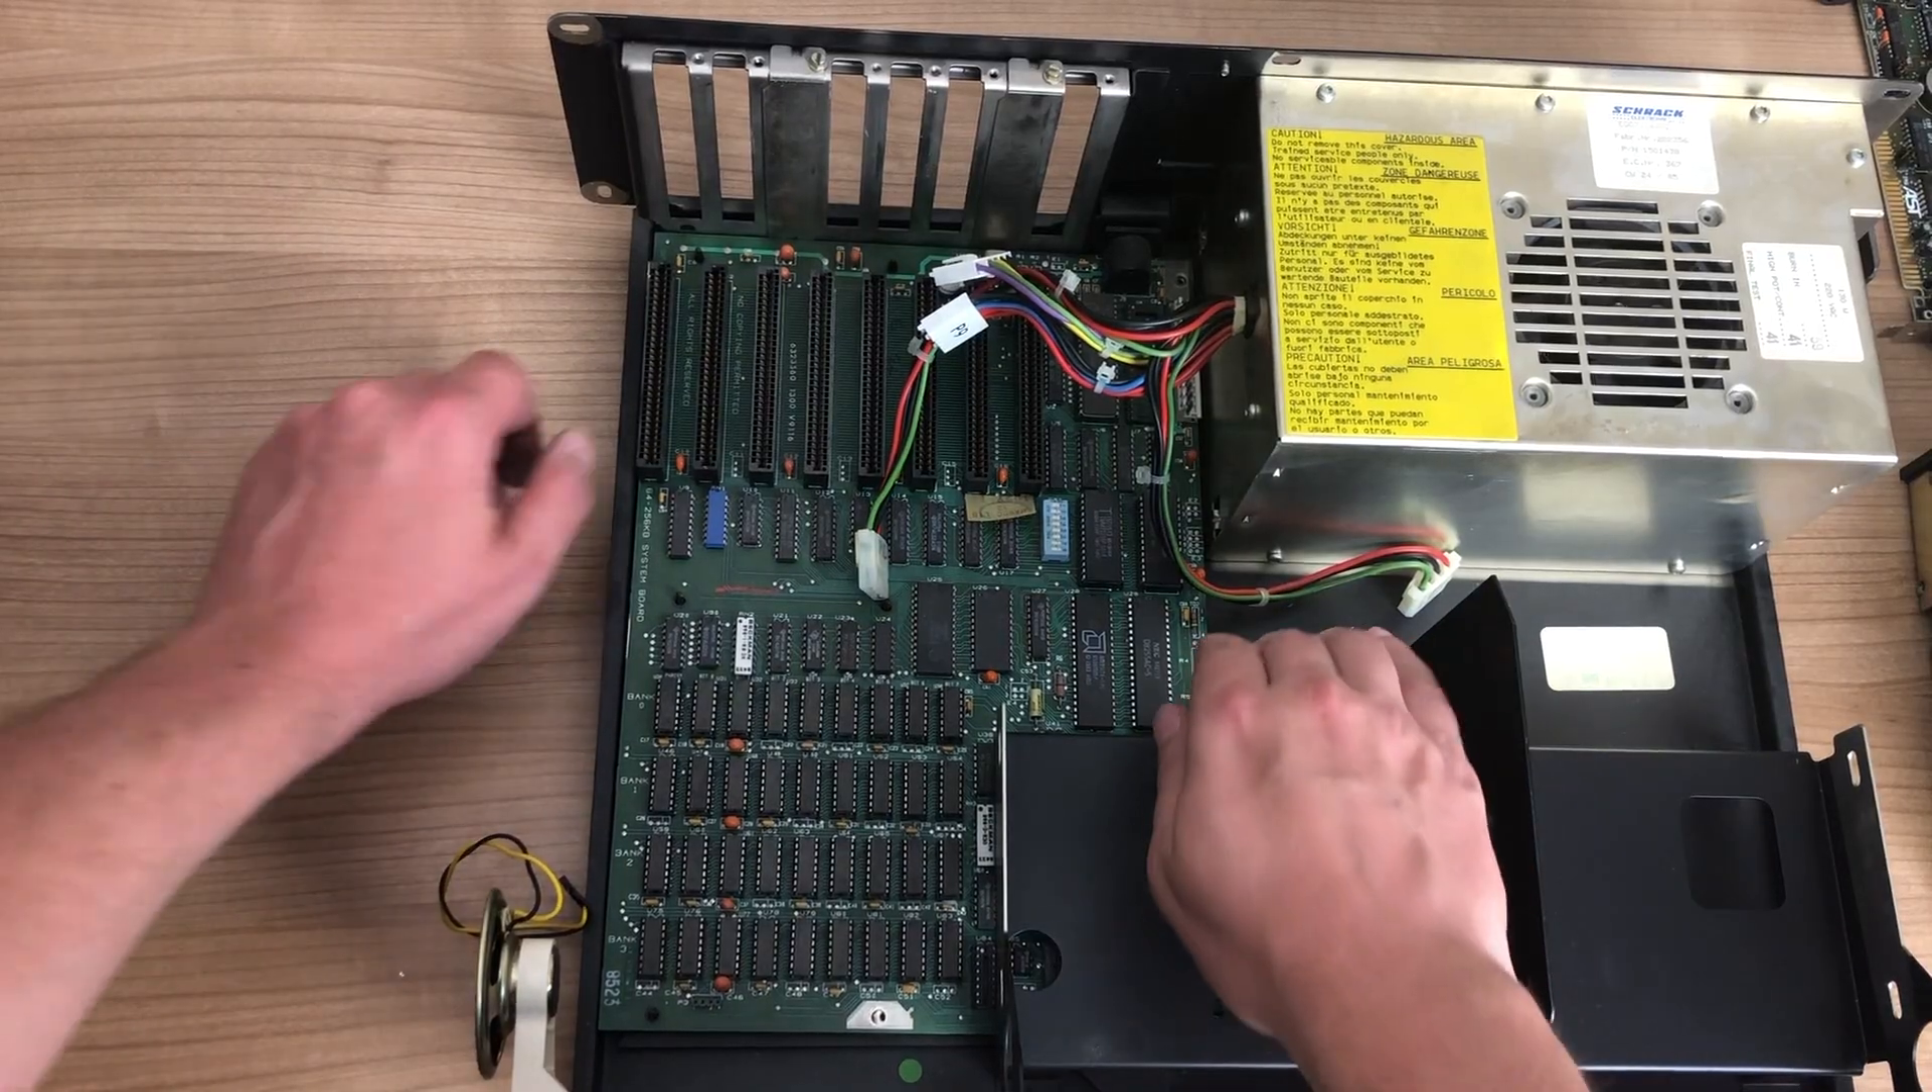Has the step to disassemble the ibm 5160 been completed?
No.